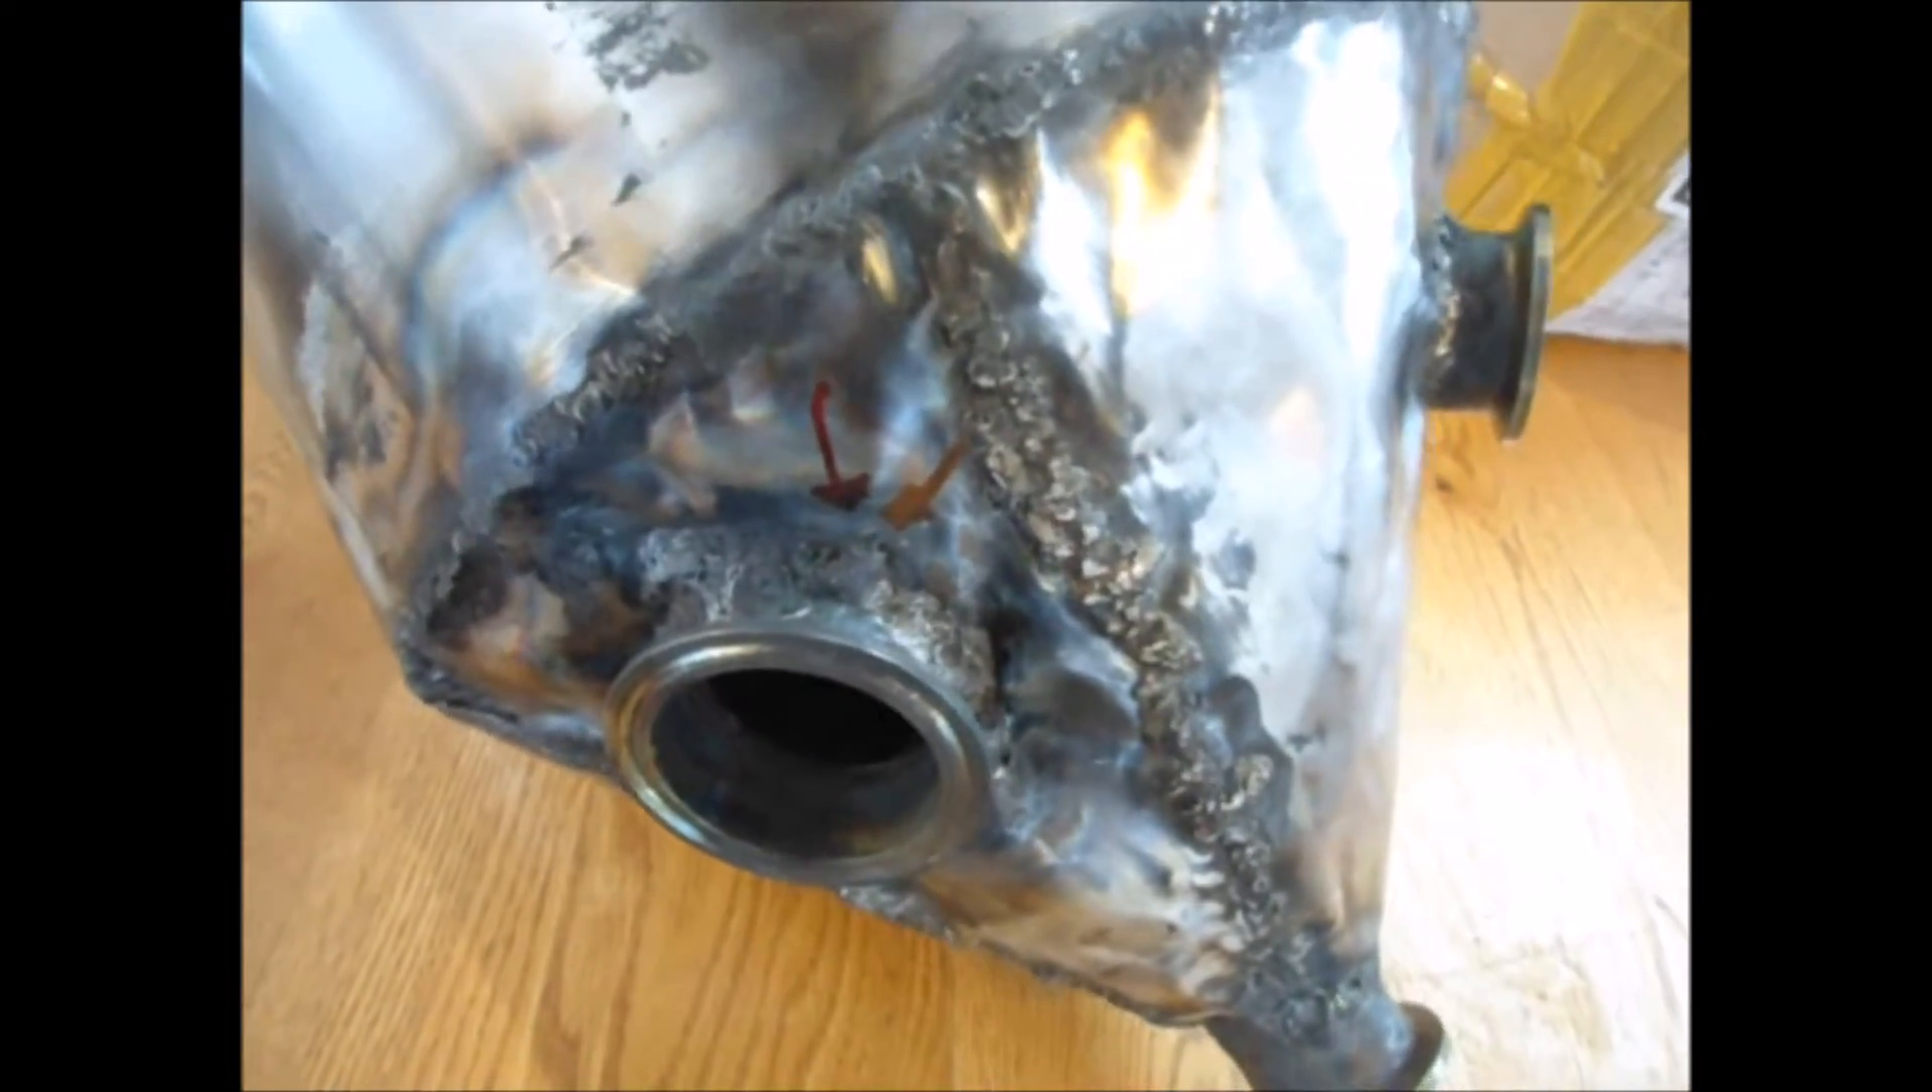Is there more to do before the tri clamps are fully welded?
No.